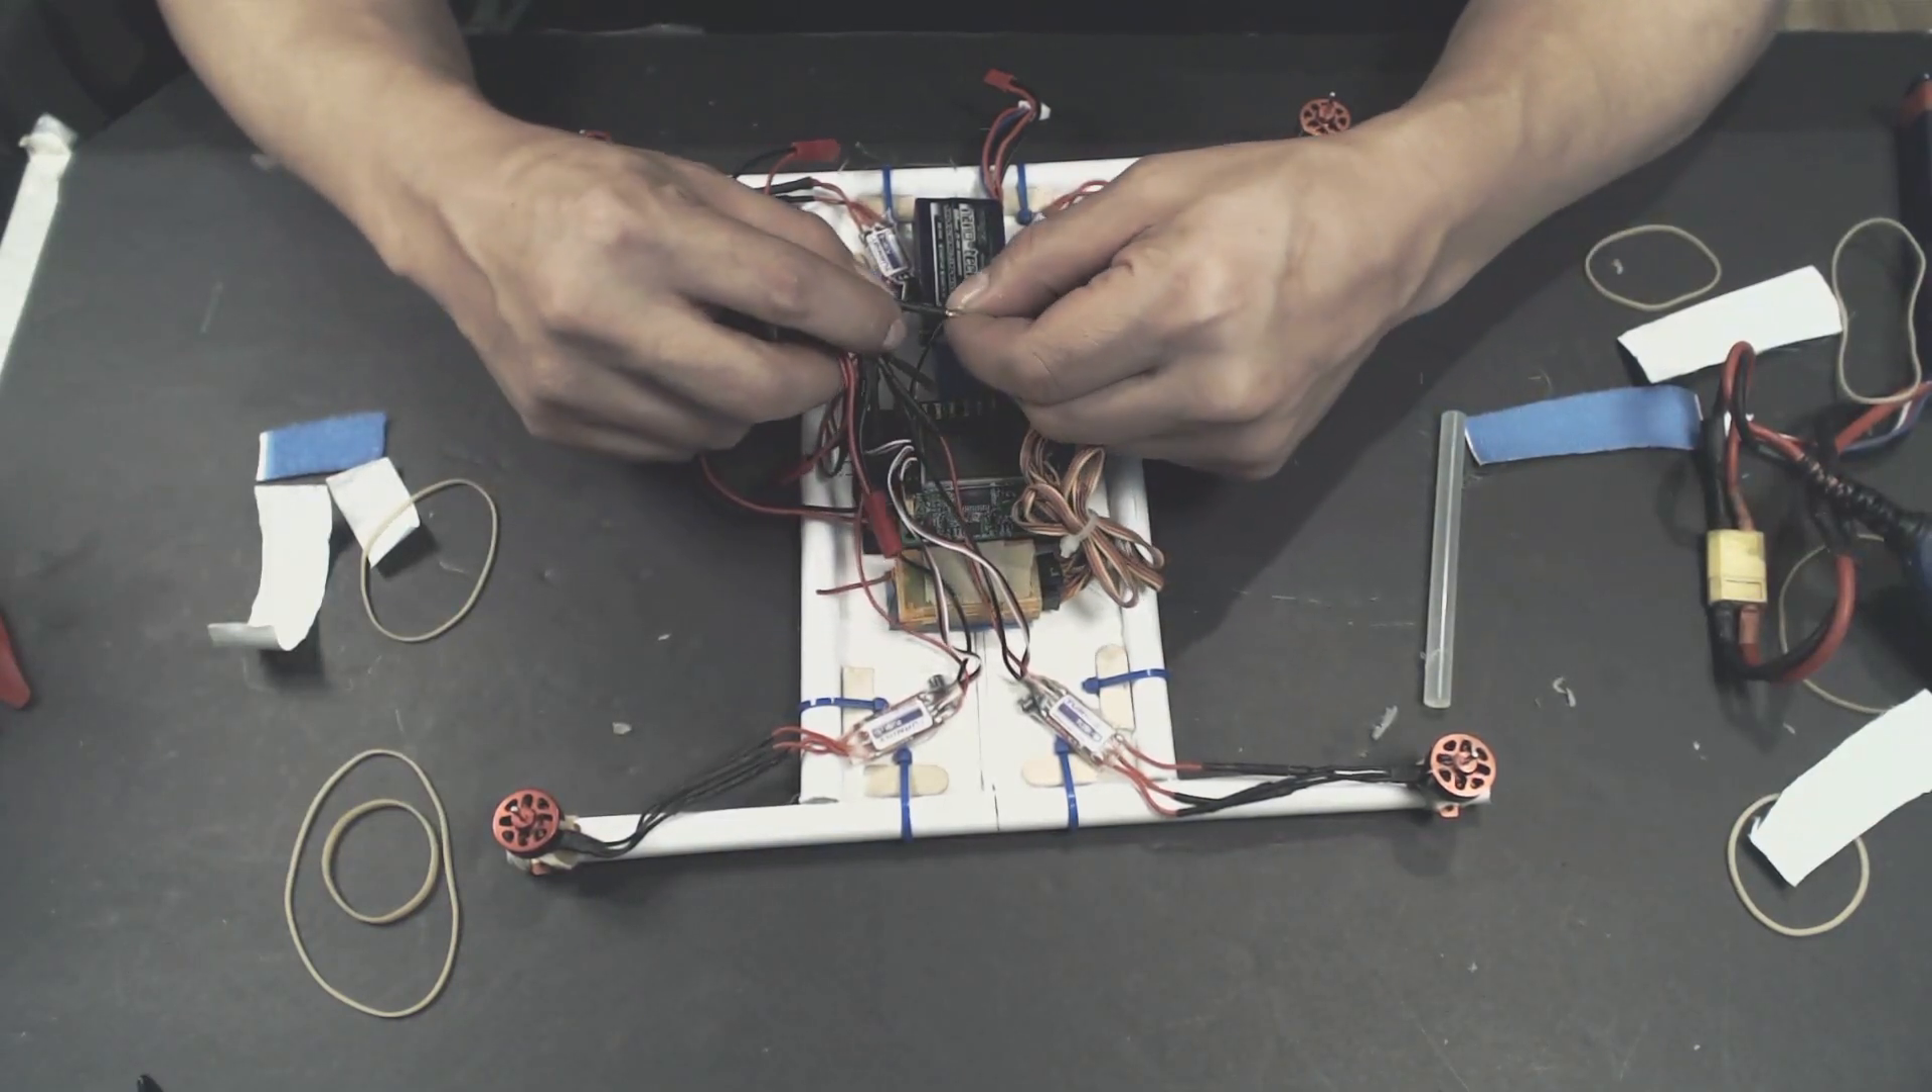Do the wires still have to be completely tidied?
Yes.